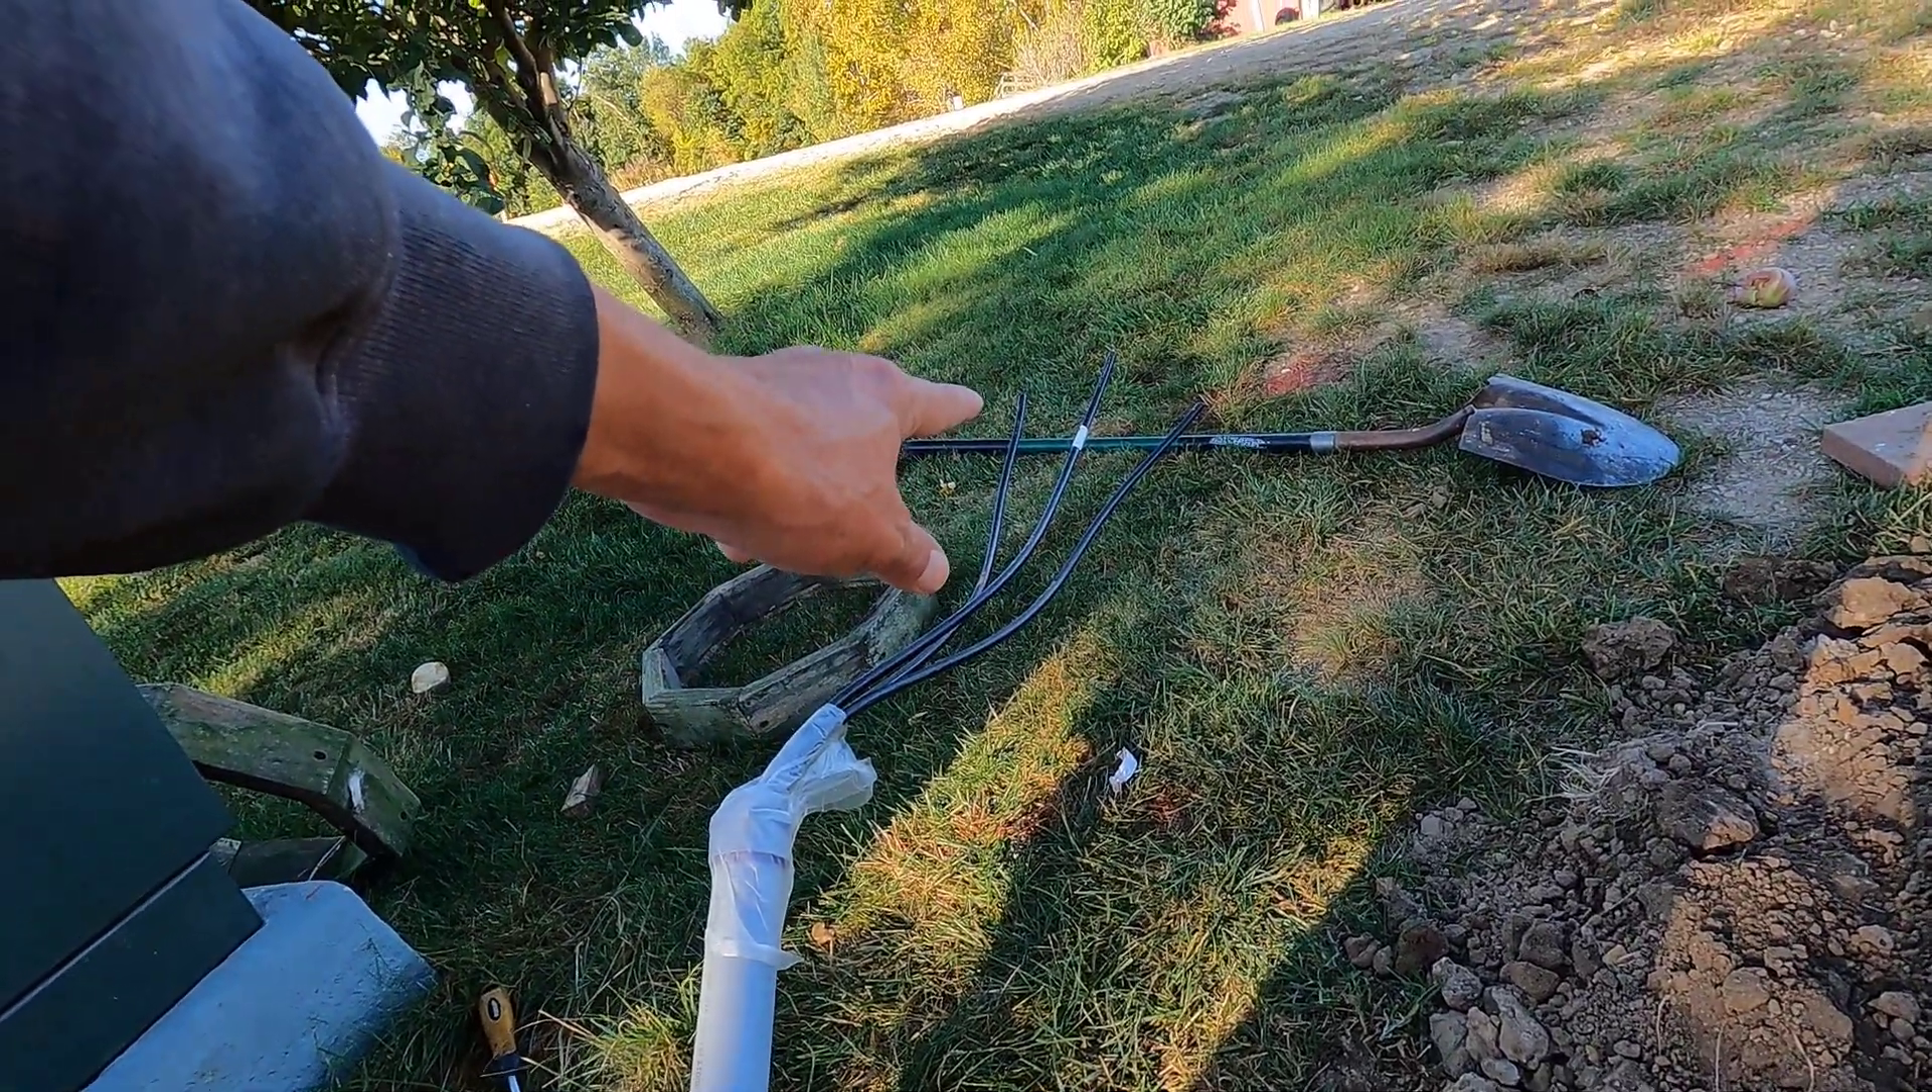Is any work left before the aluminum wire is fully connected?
Yes.